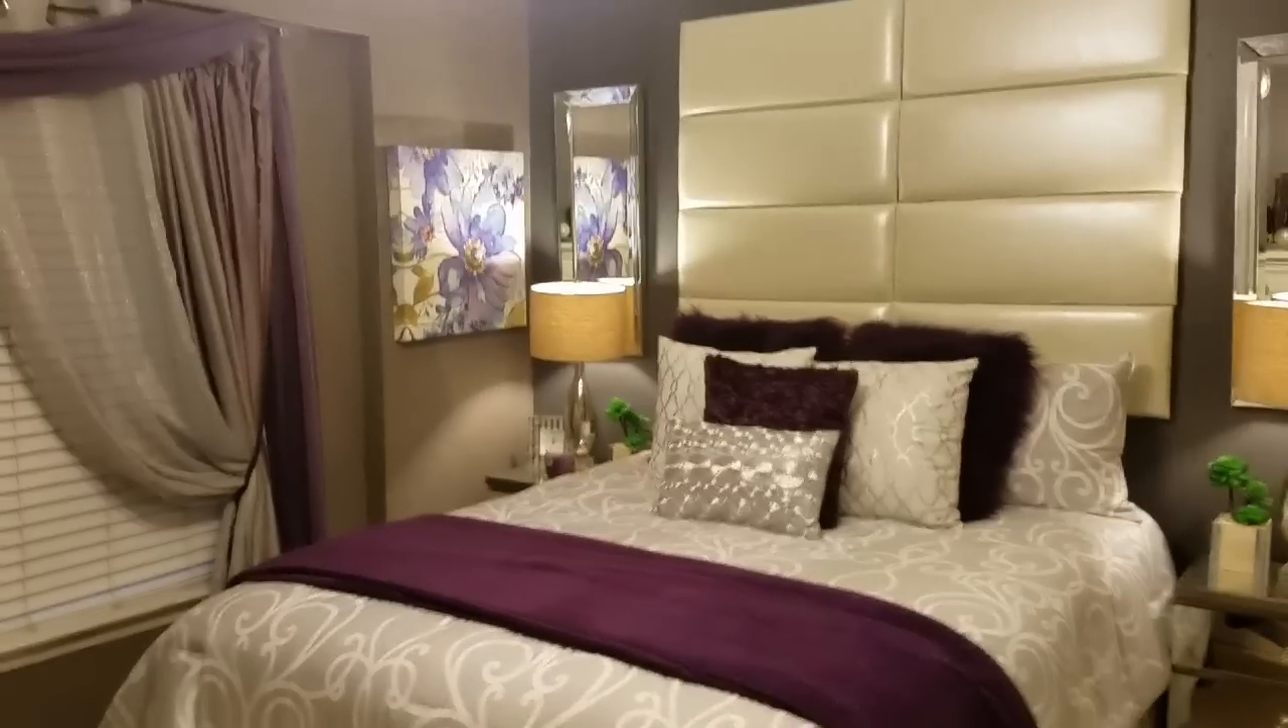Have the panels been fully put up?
Yes.